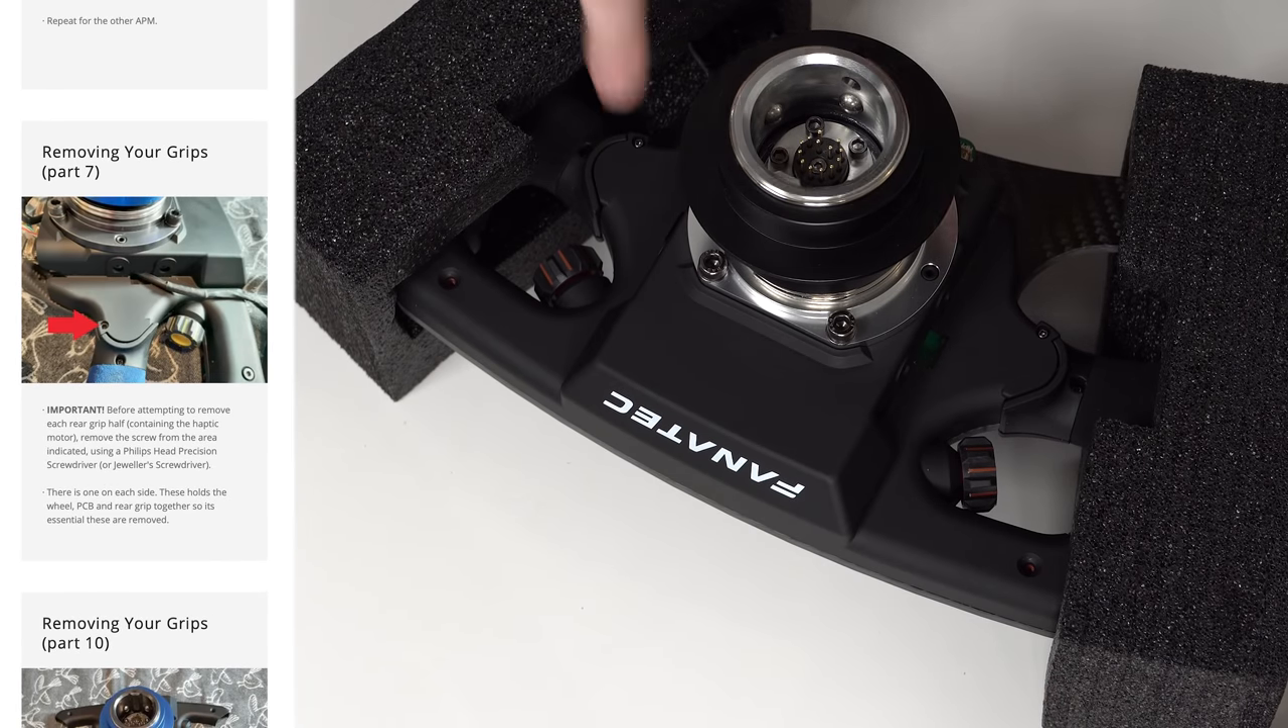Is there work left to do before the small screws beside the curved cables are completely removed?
Yes.